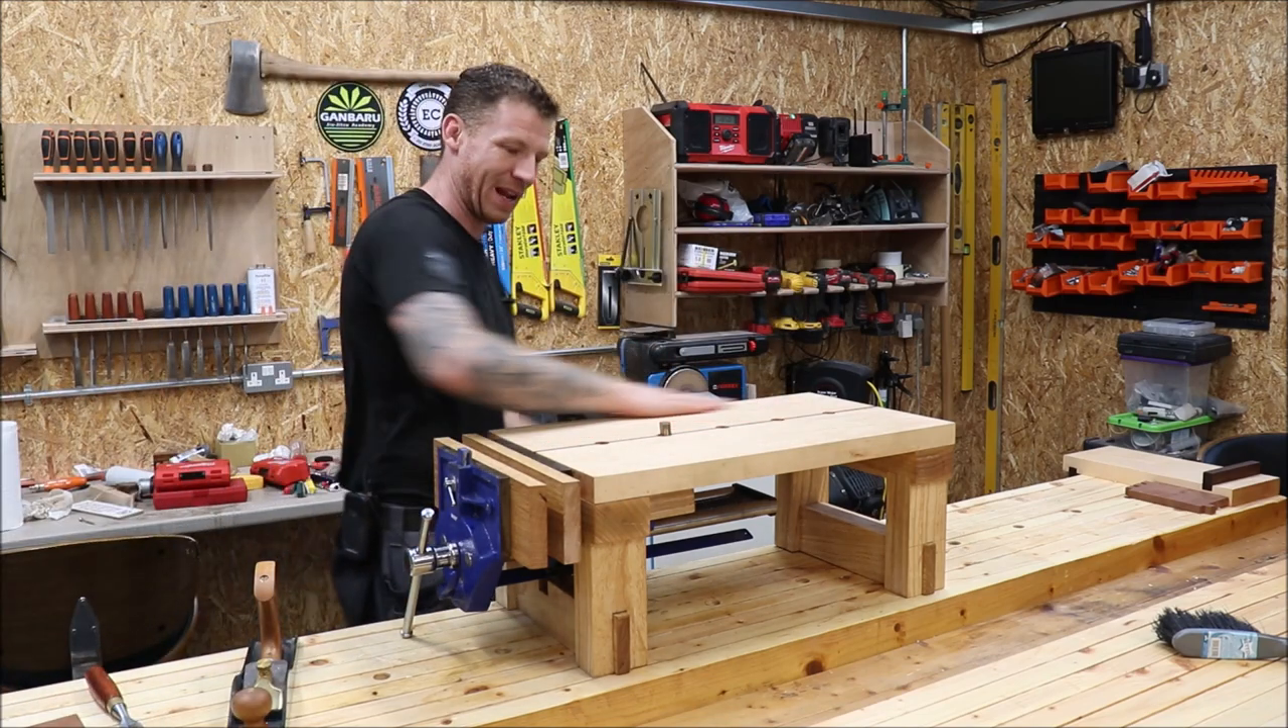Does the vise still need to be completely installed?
No.